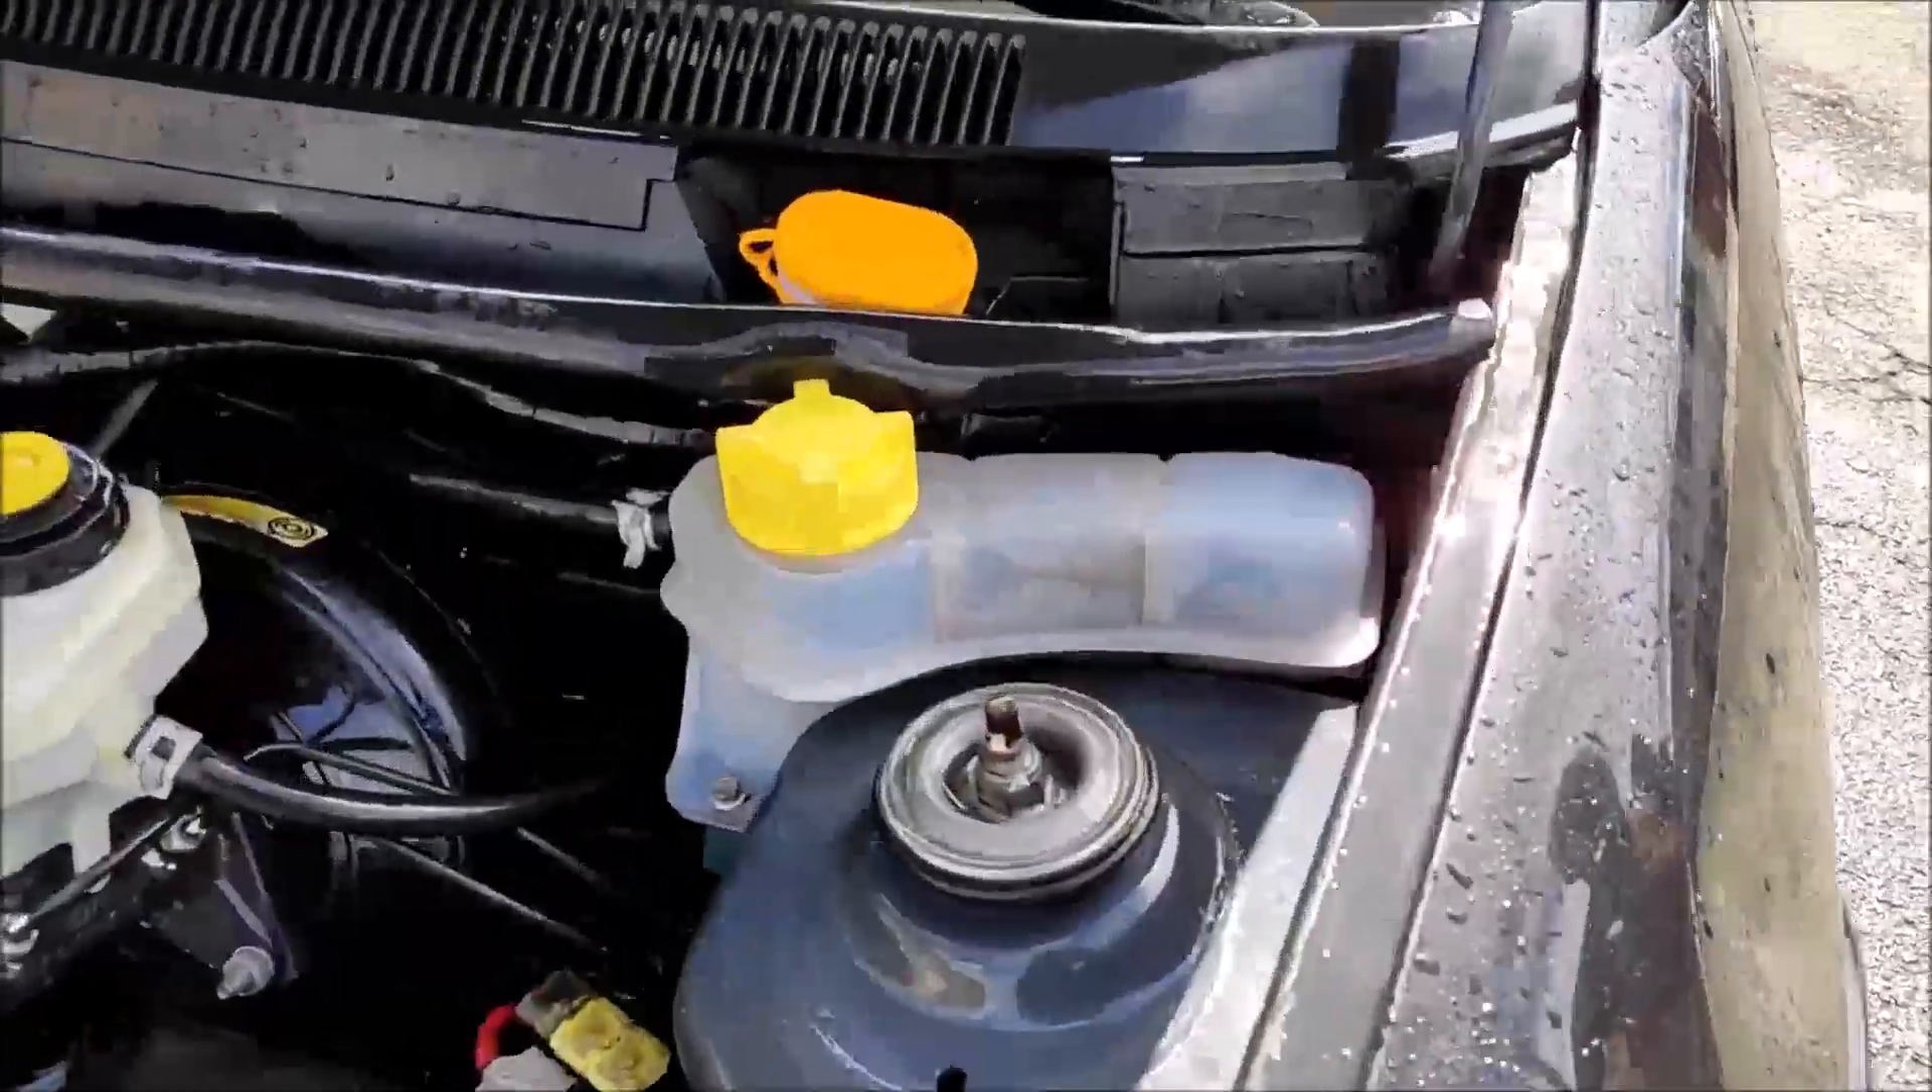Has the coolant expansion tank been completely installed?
Yes.